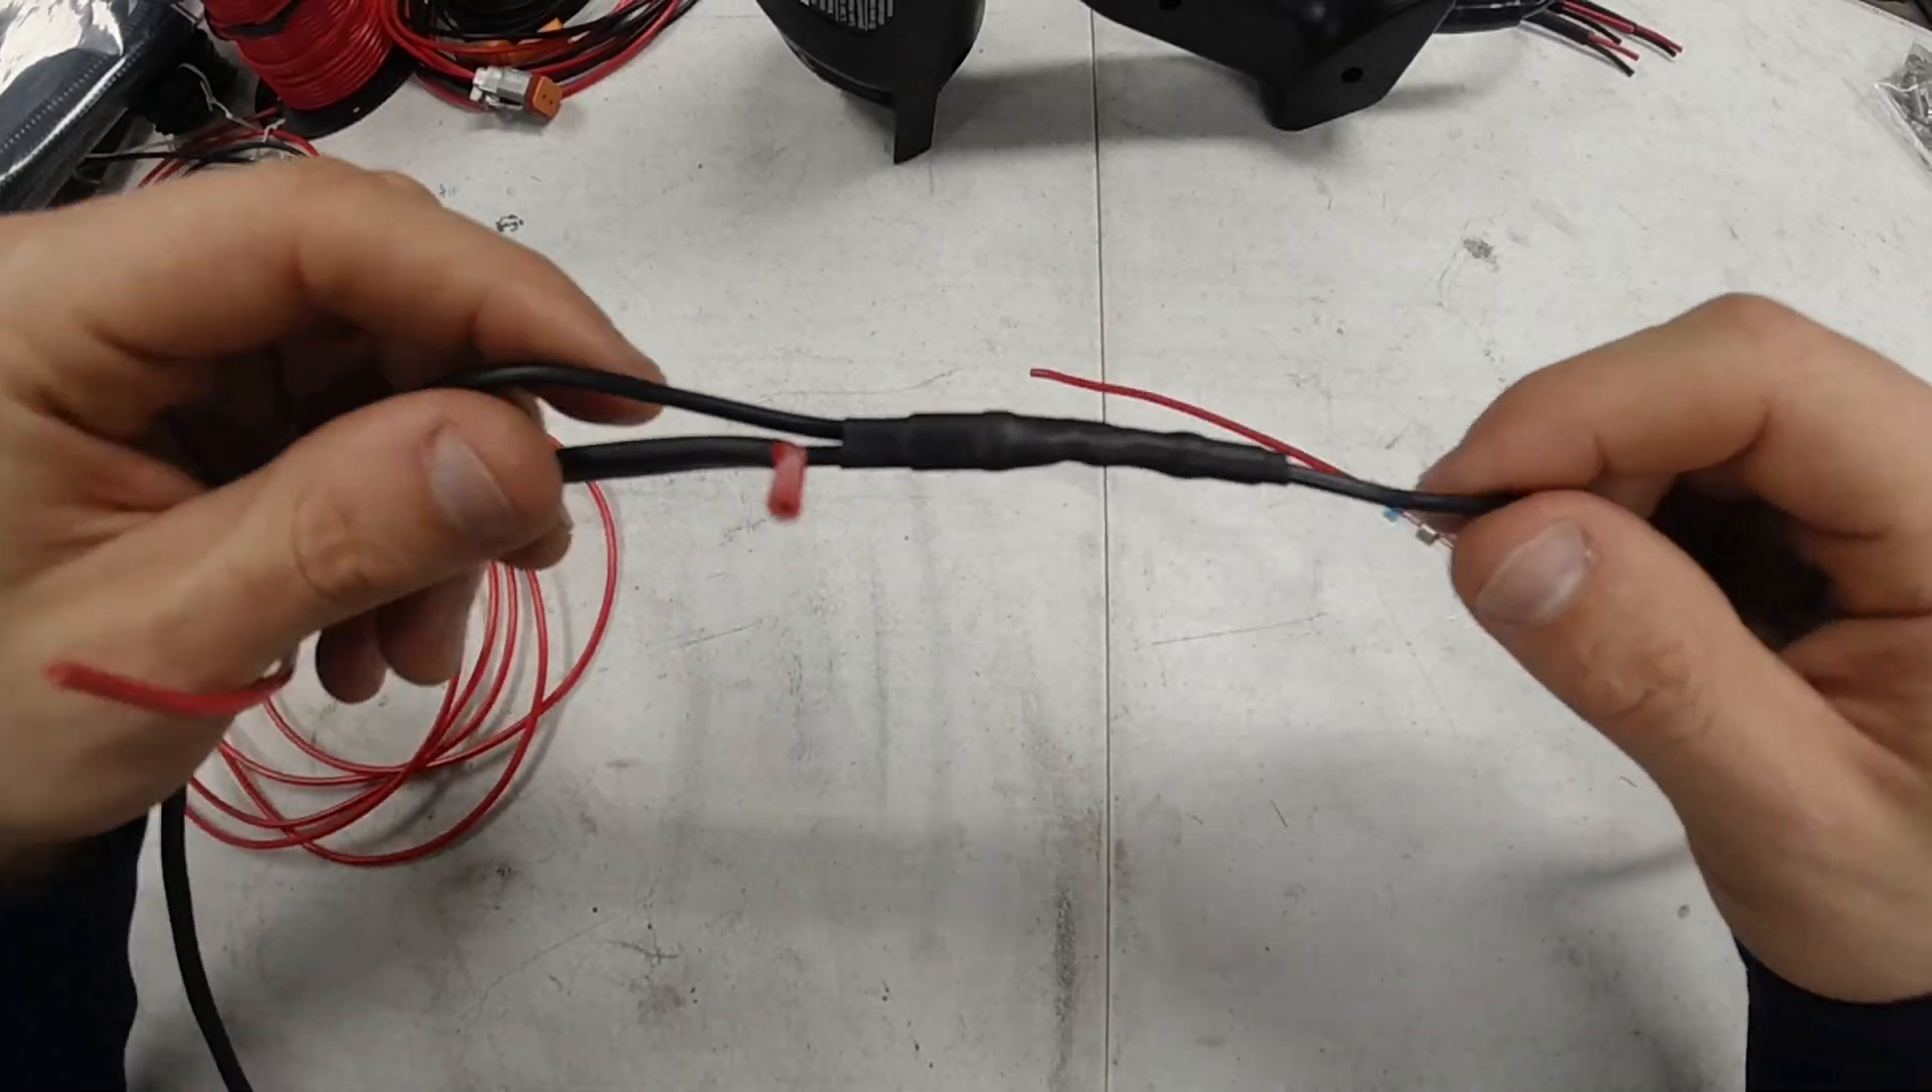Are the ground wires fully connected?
Yes.